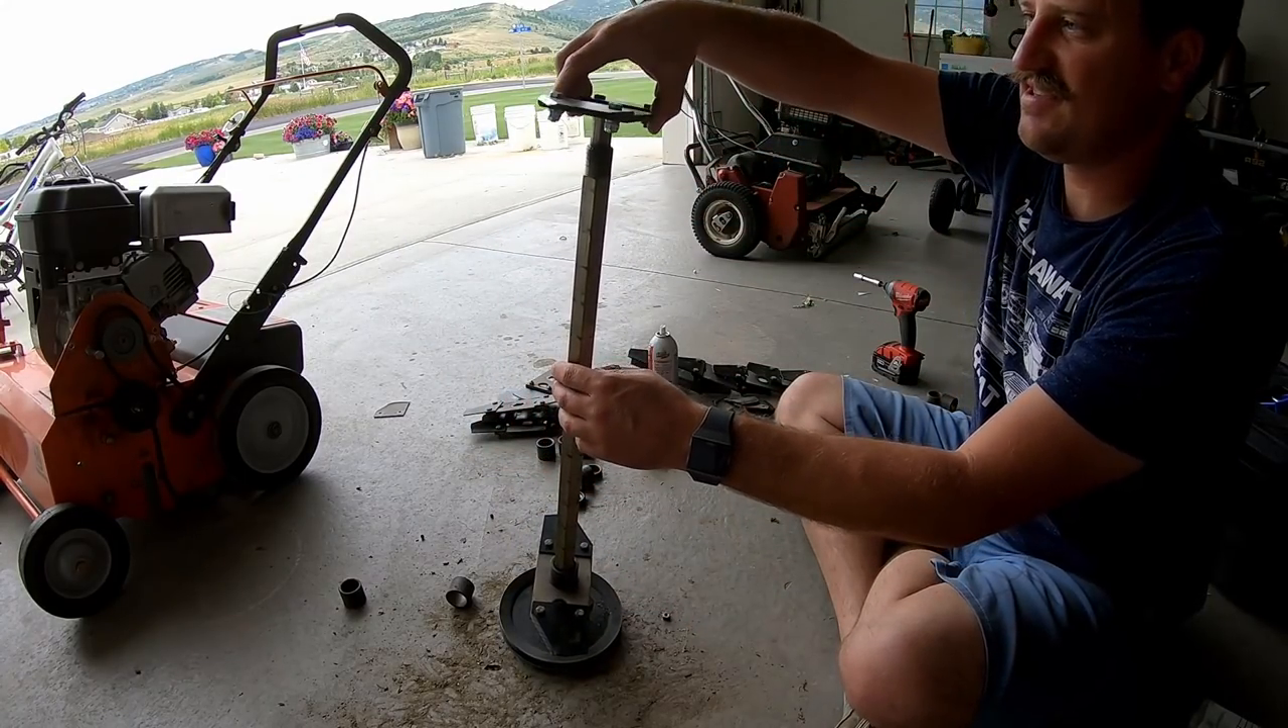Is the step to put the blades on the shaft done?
No.